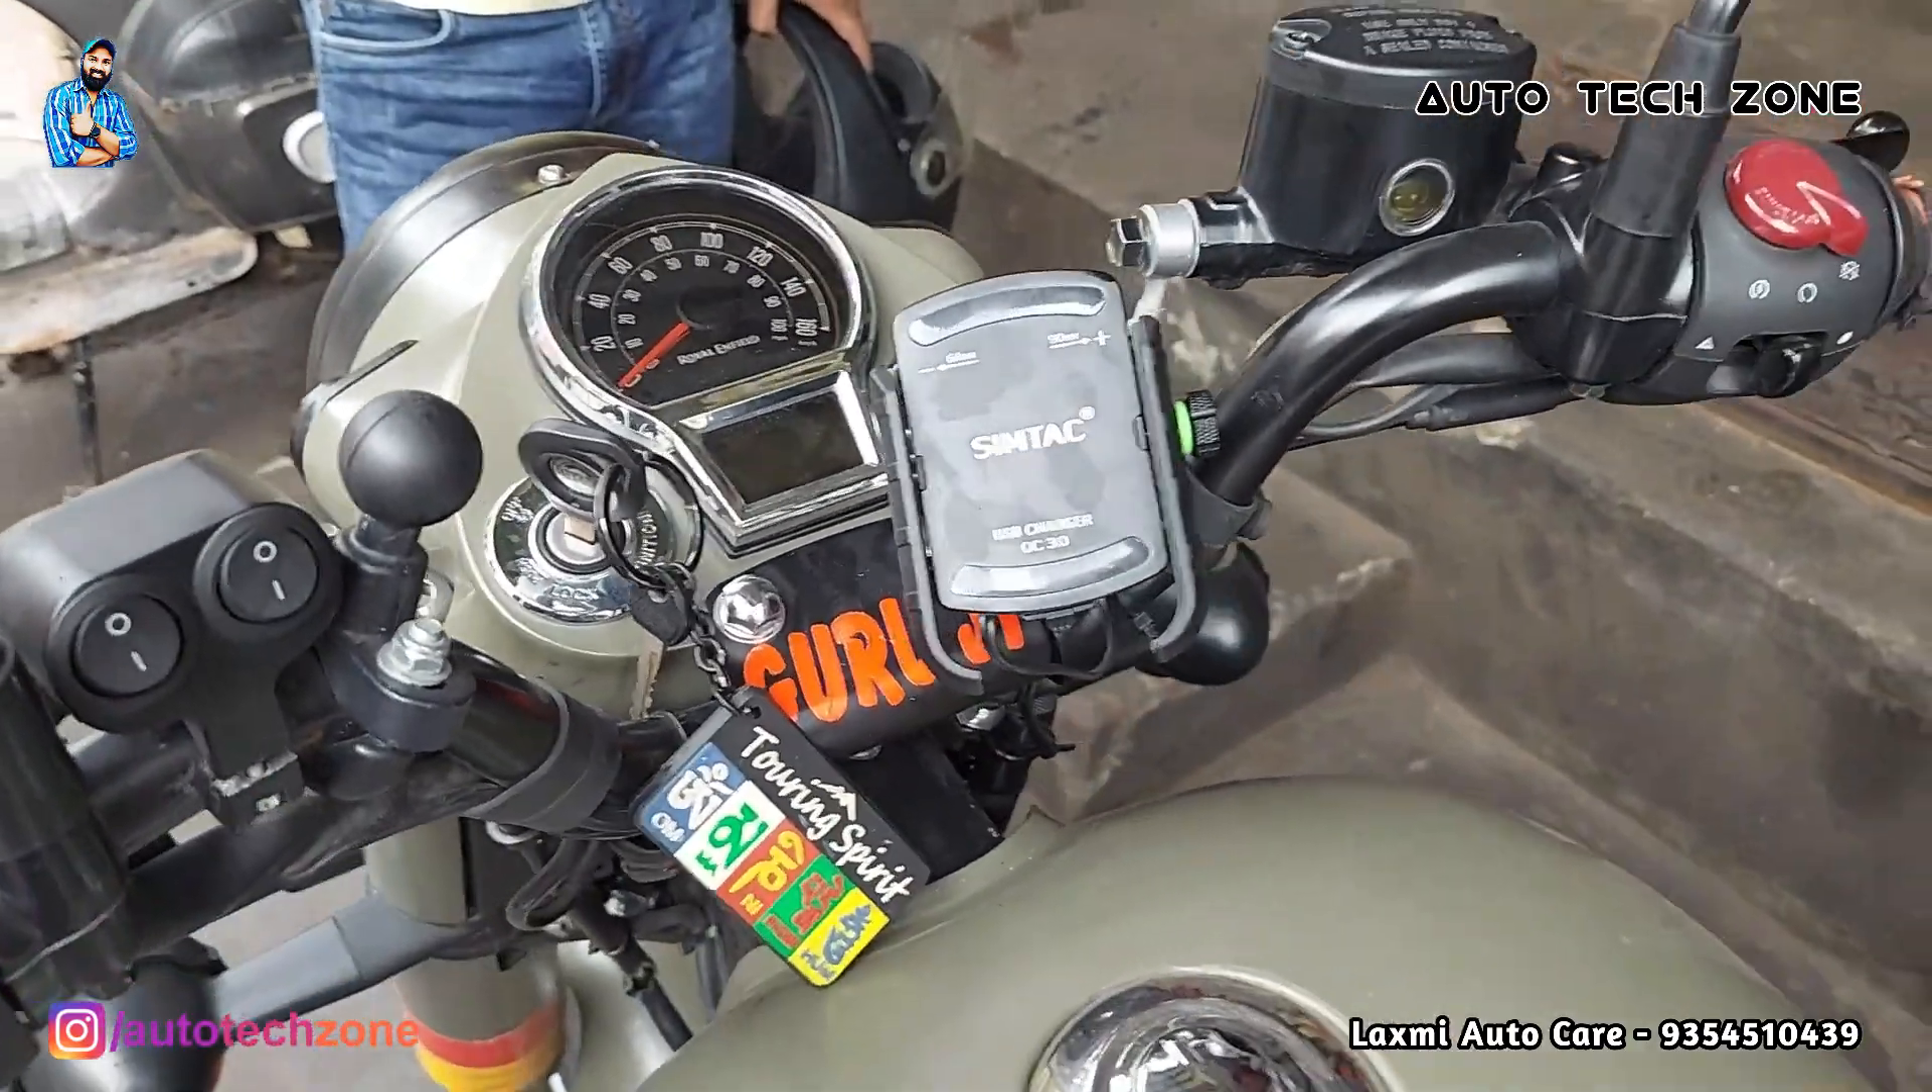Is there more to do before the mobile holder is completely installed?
No.